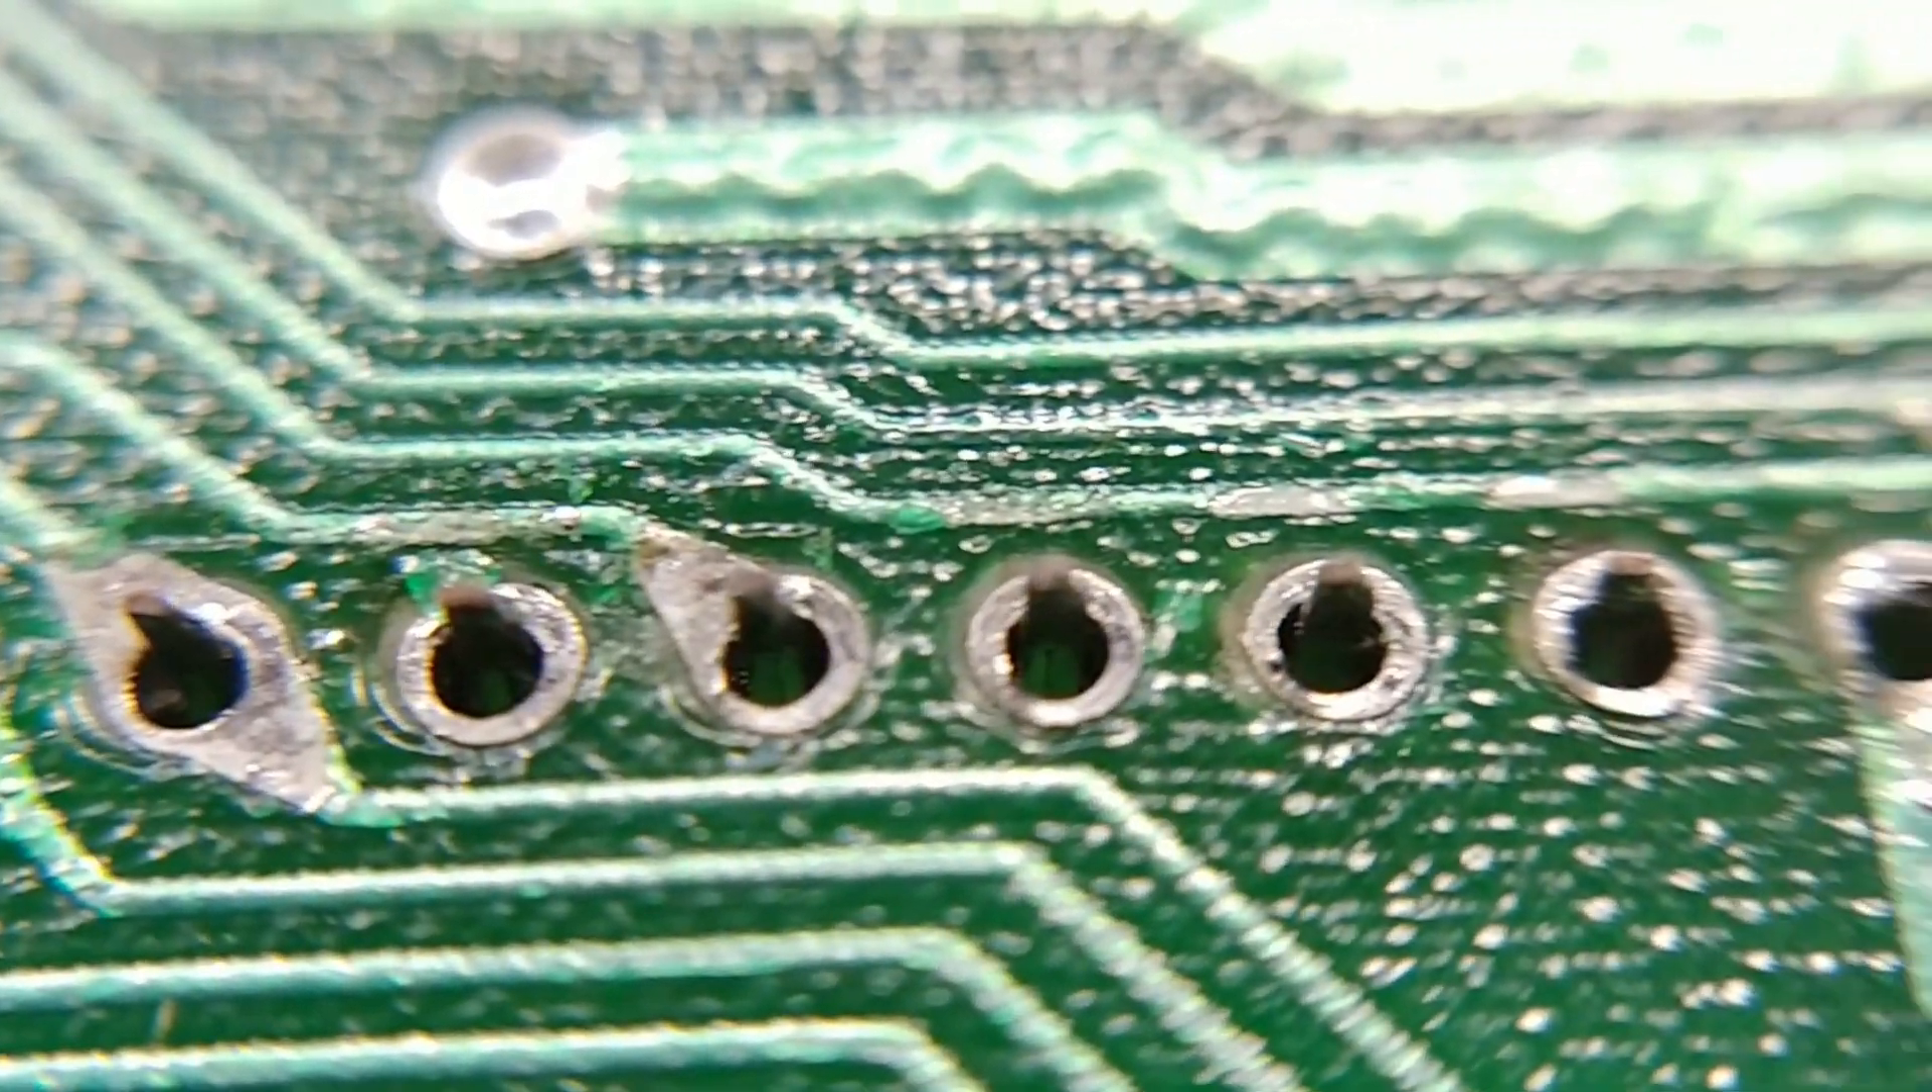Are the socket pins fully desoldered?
Yes.